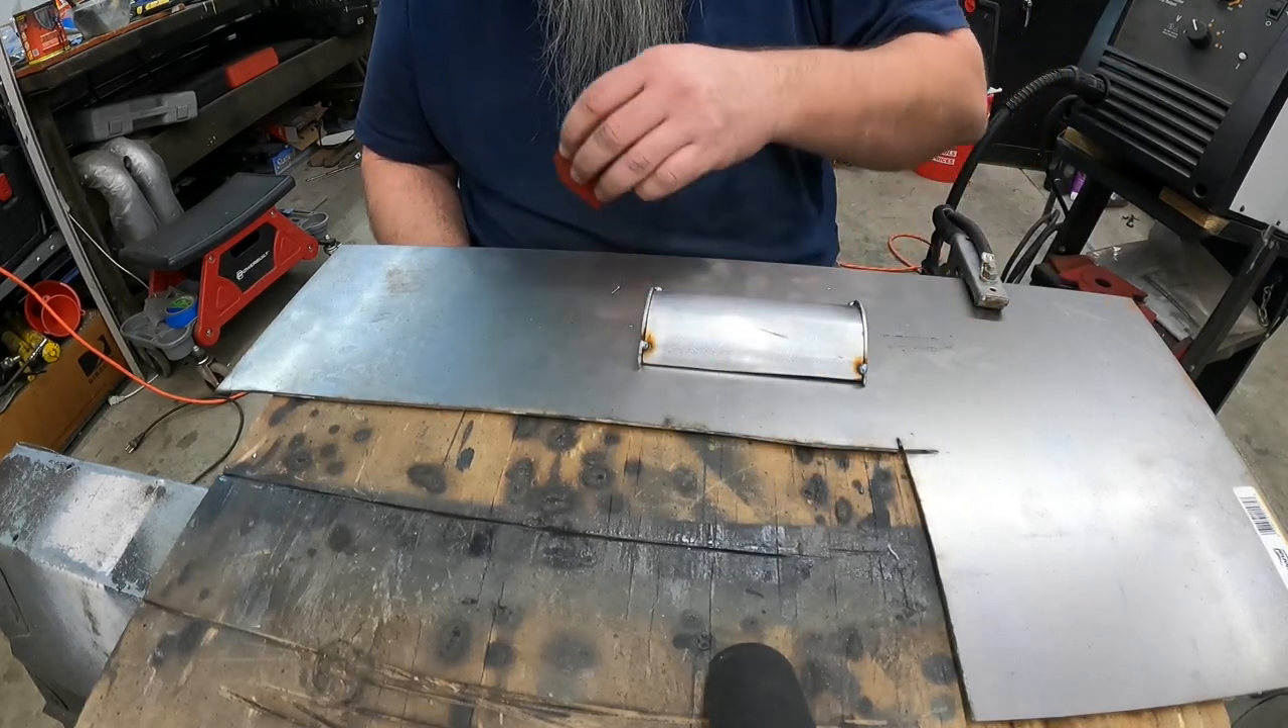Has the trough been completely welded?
No.